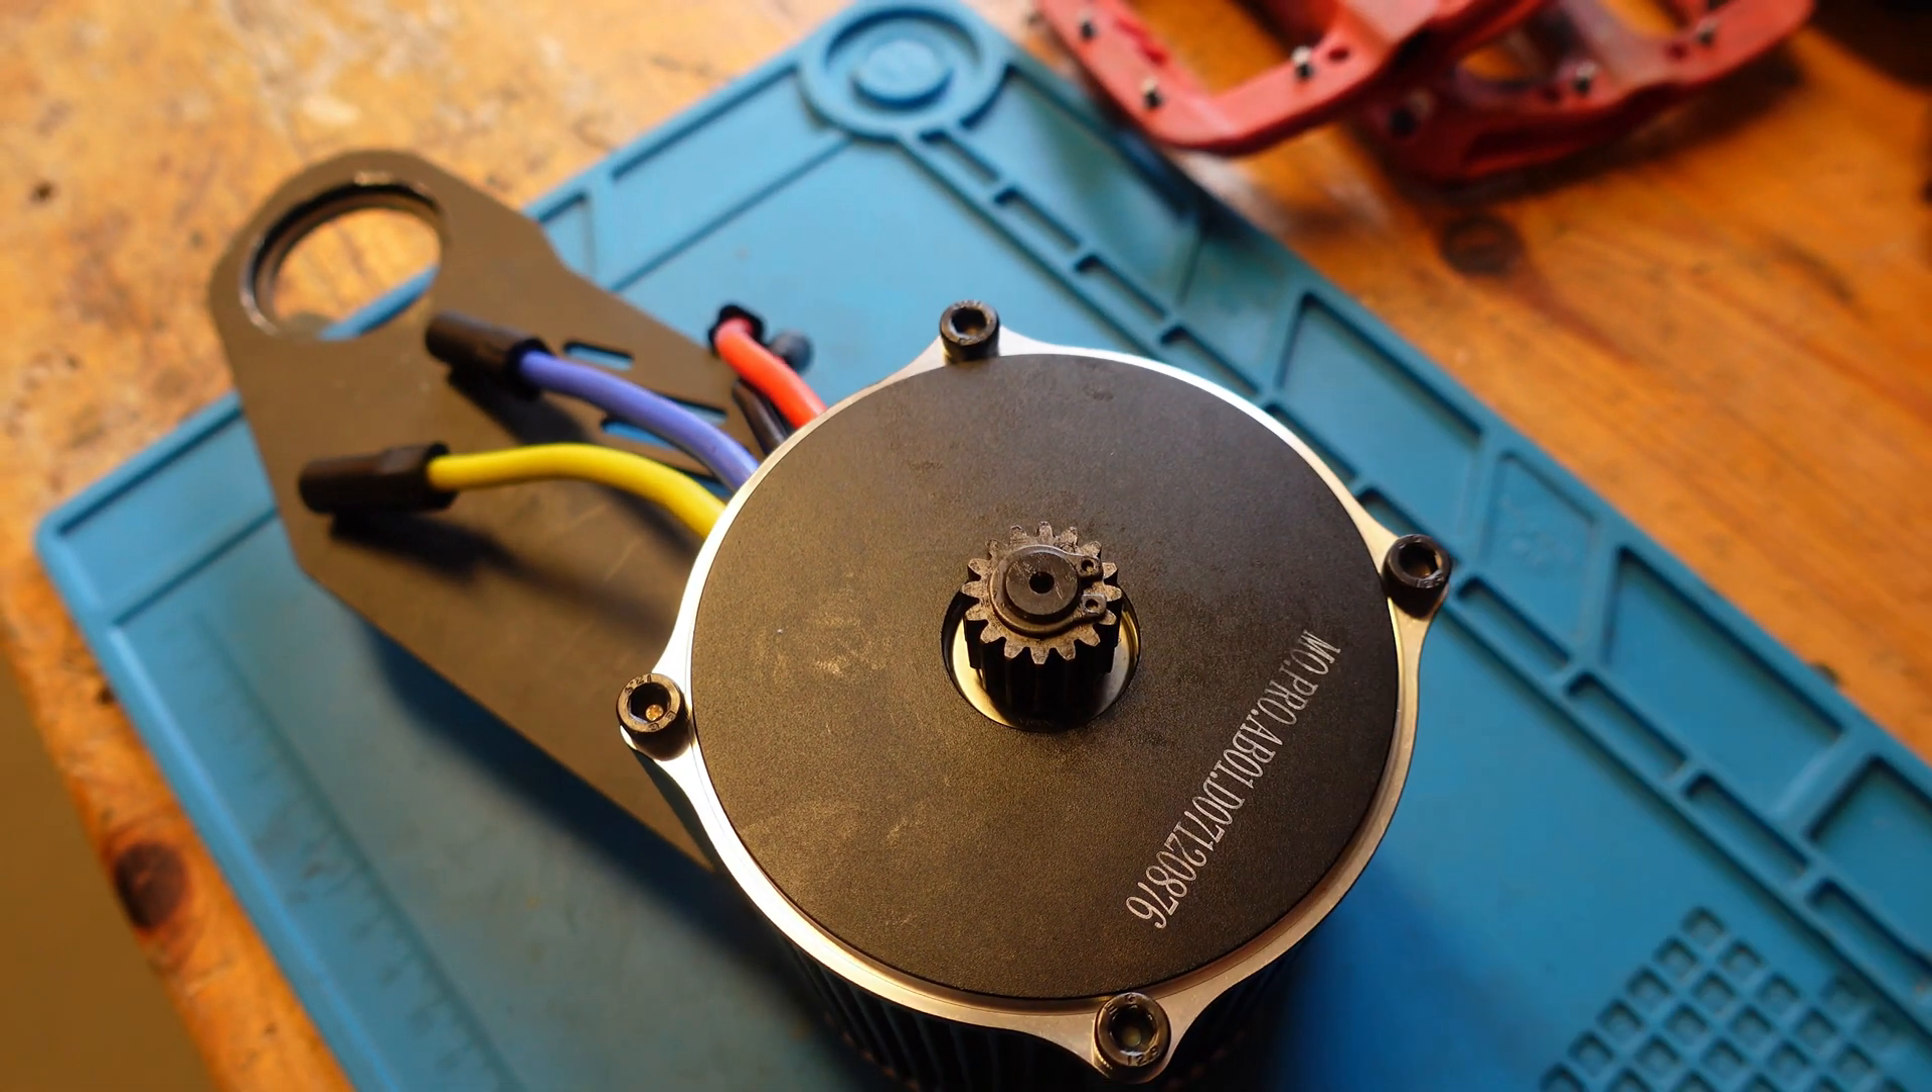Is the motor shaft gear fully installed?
Yes.